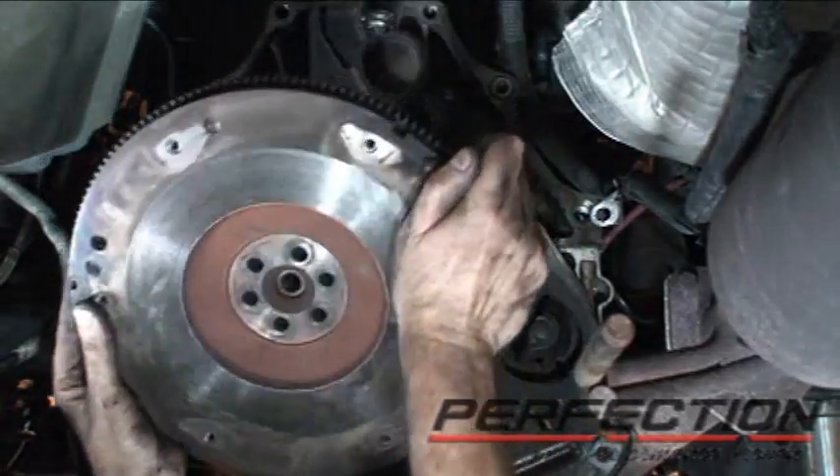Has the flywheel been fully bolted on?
No.